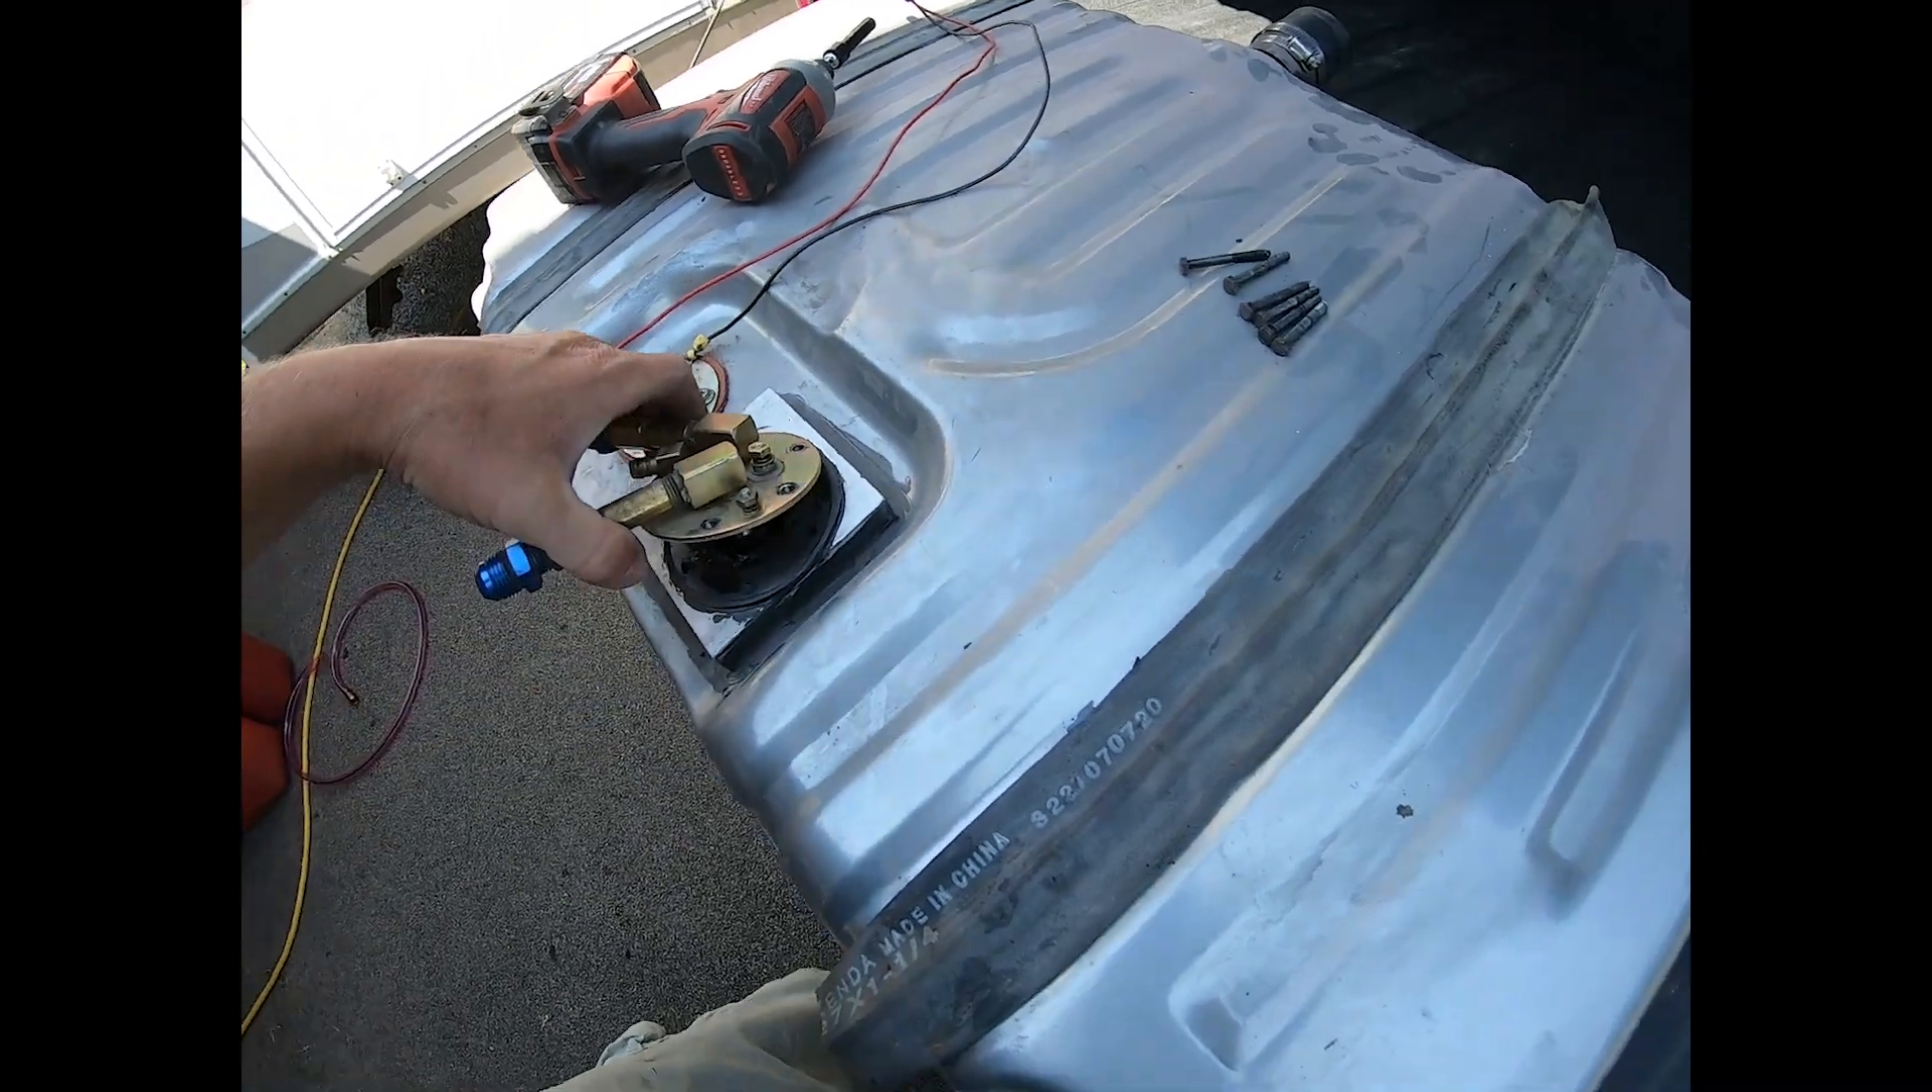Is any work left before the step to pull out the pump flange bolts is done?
No.